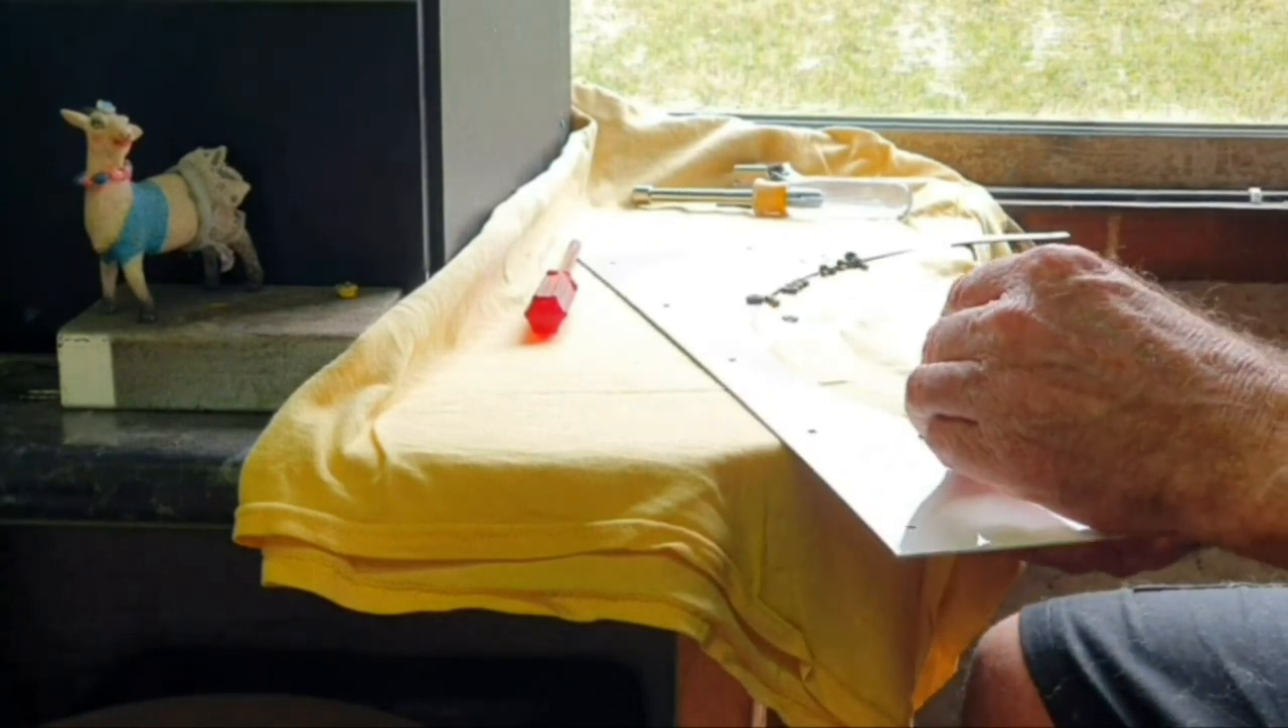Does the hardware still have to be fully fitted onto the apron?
Yes.